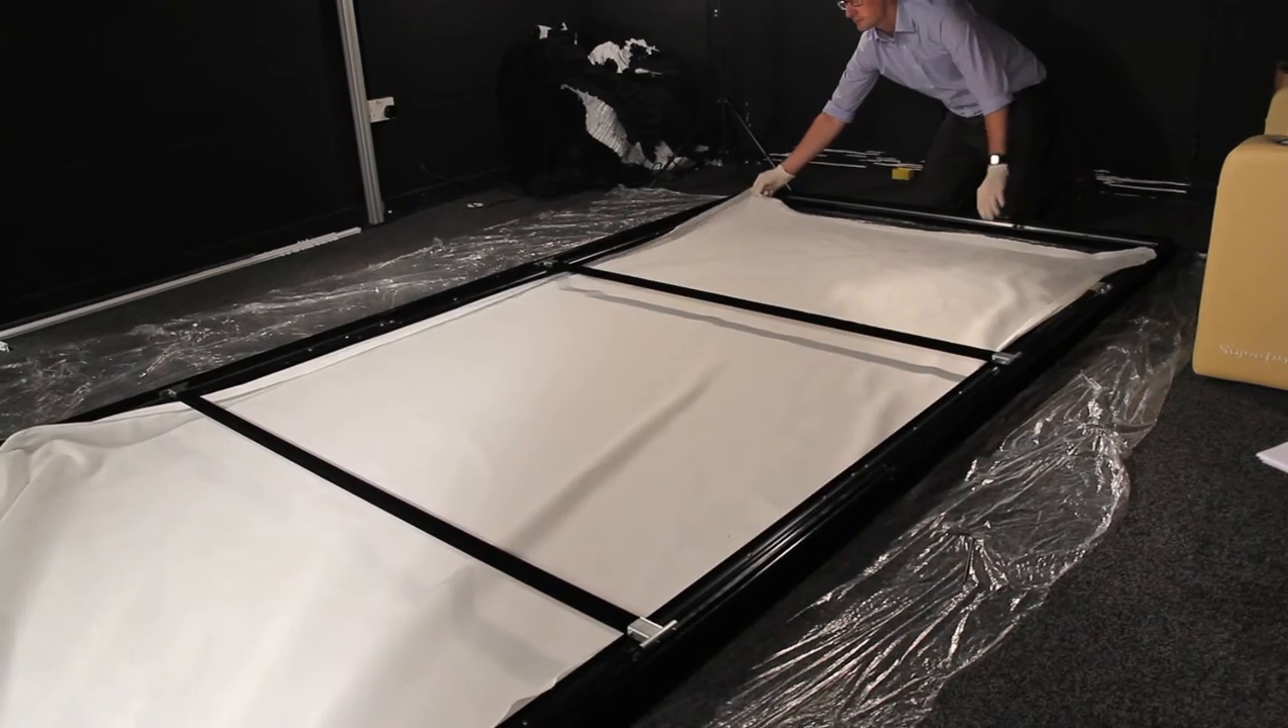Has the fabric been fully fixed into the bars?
No.